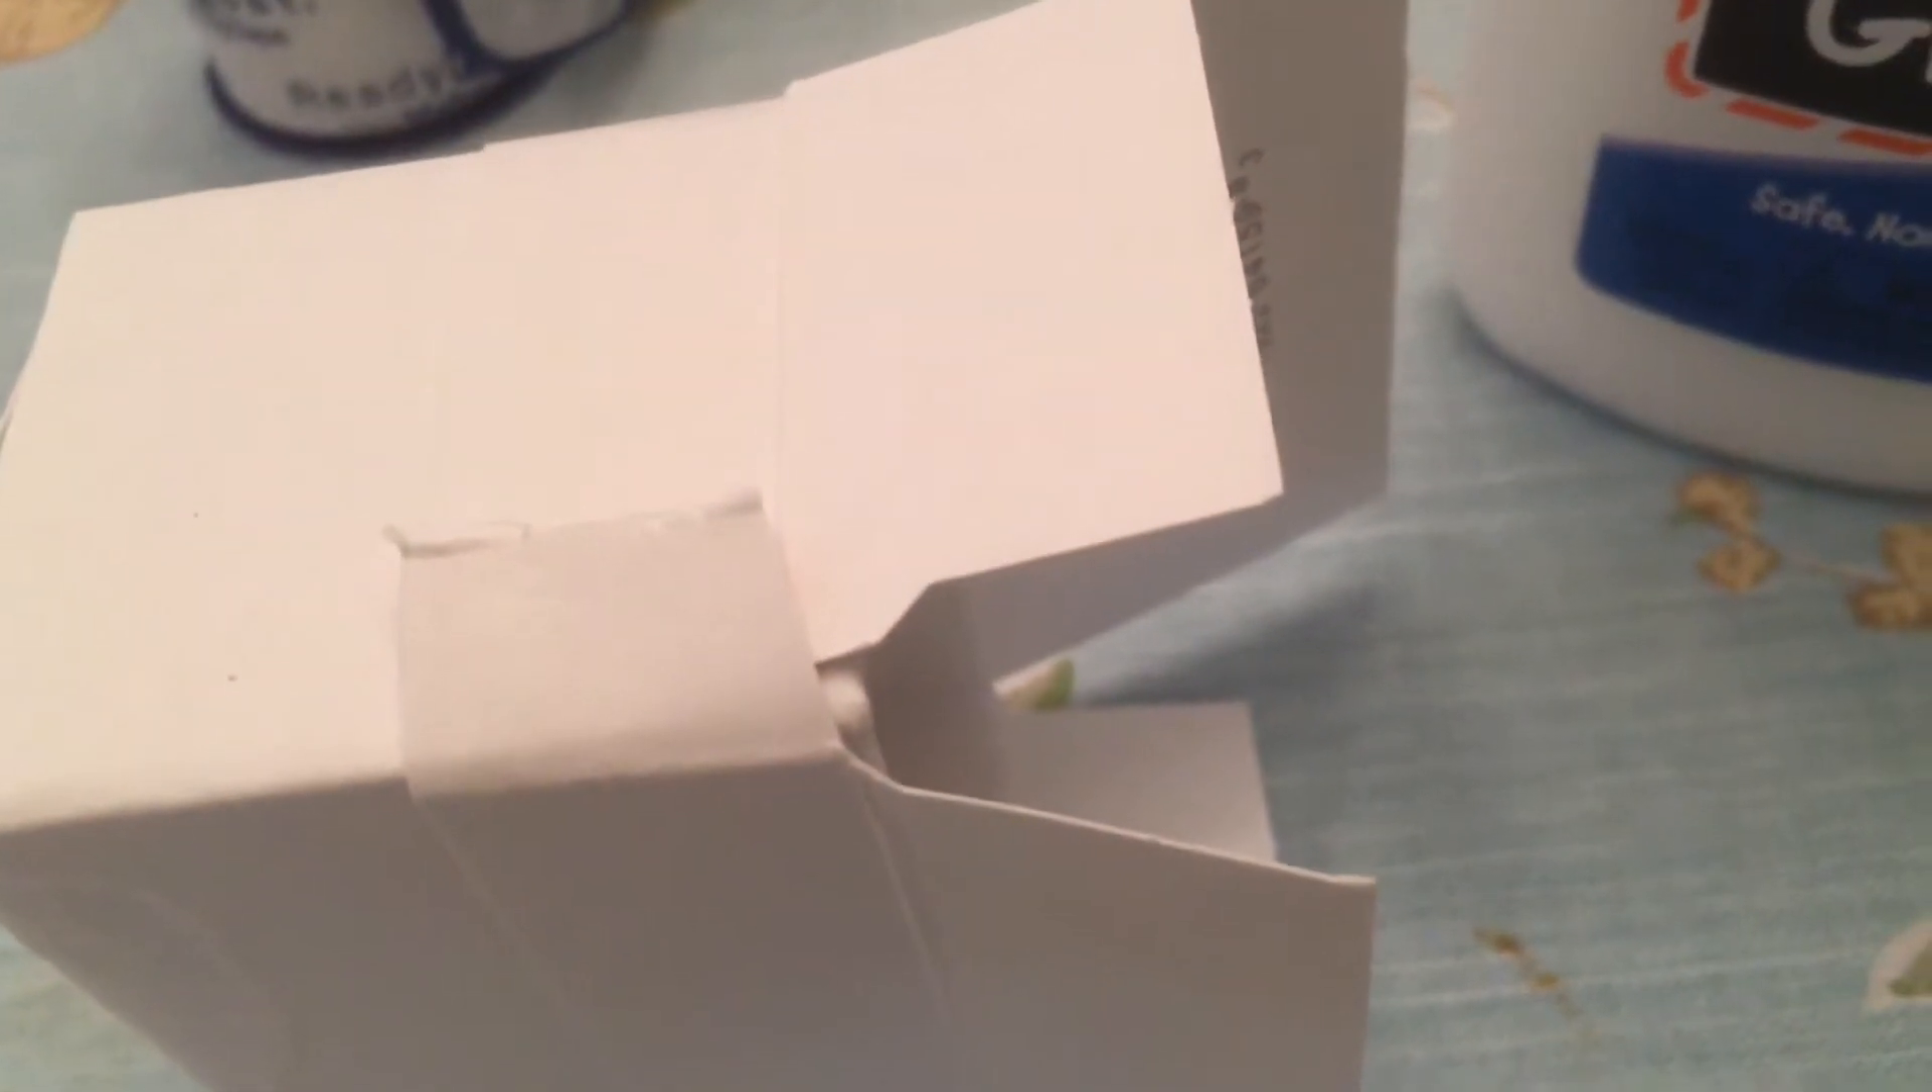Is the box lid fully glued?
No.